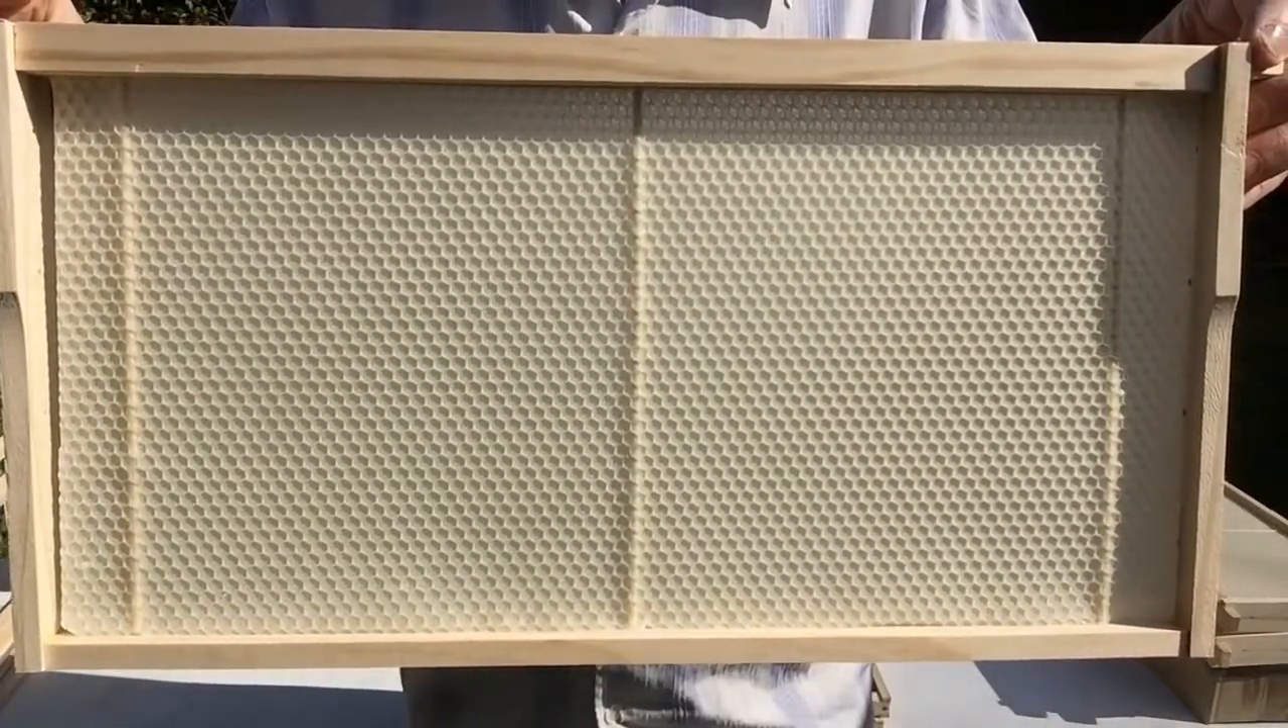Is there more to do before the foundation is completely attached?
No.